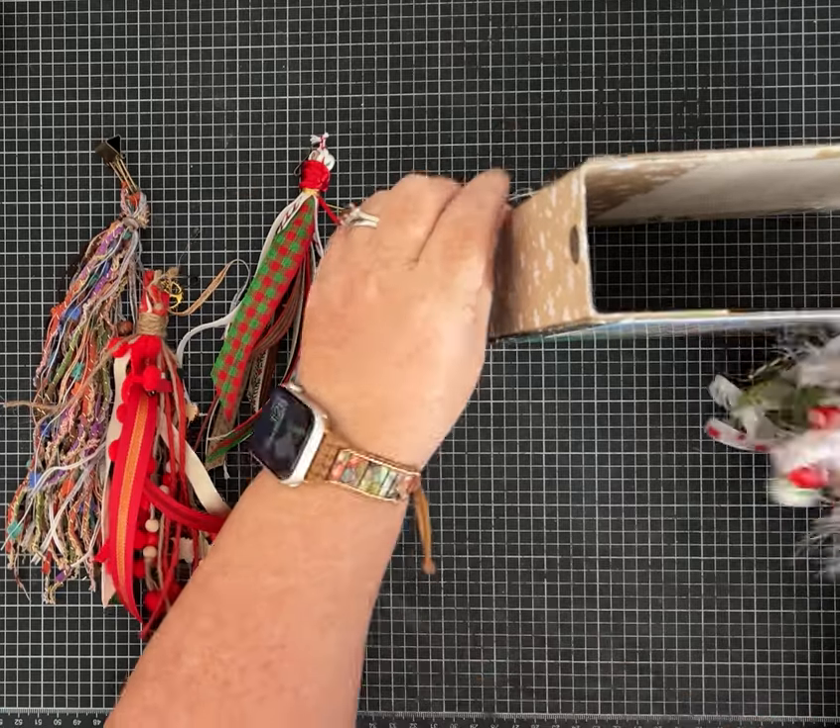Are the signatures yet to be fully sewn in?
Yes.